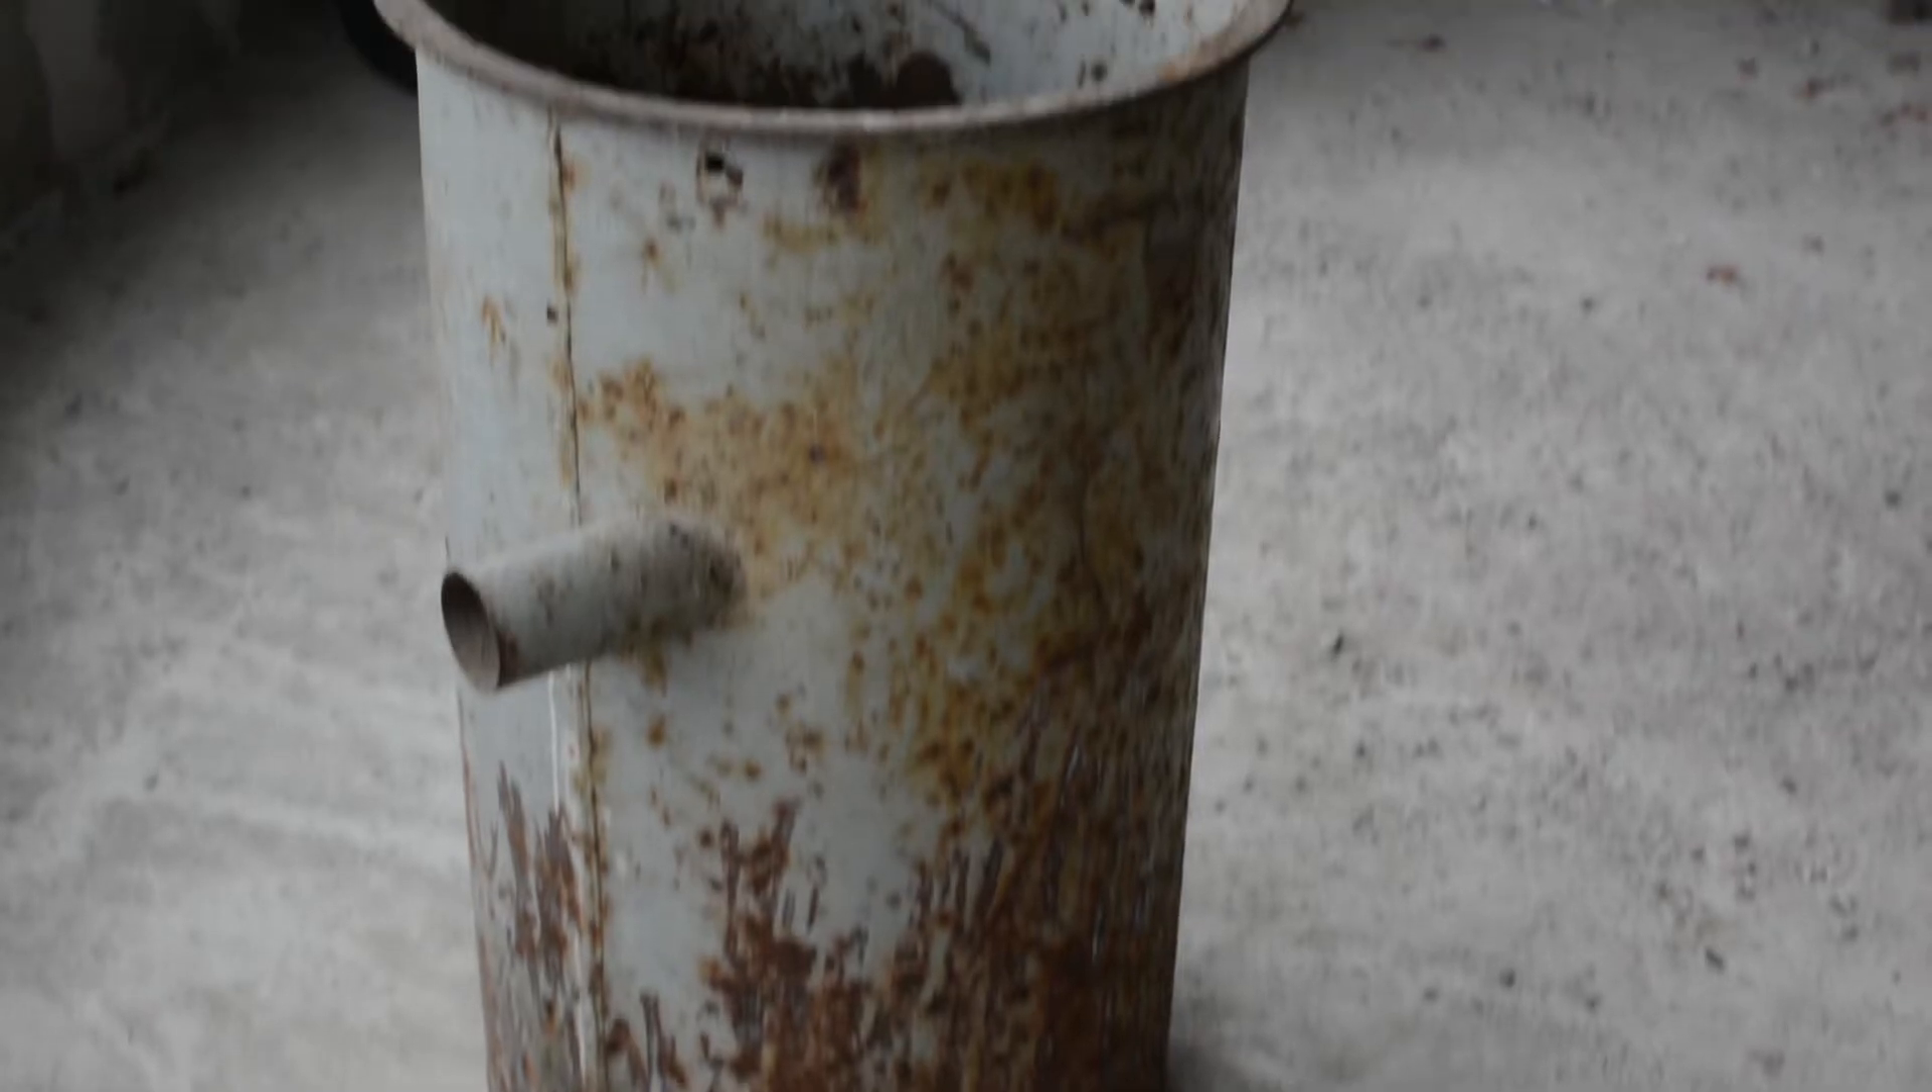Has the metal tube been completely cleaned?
No.